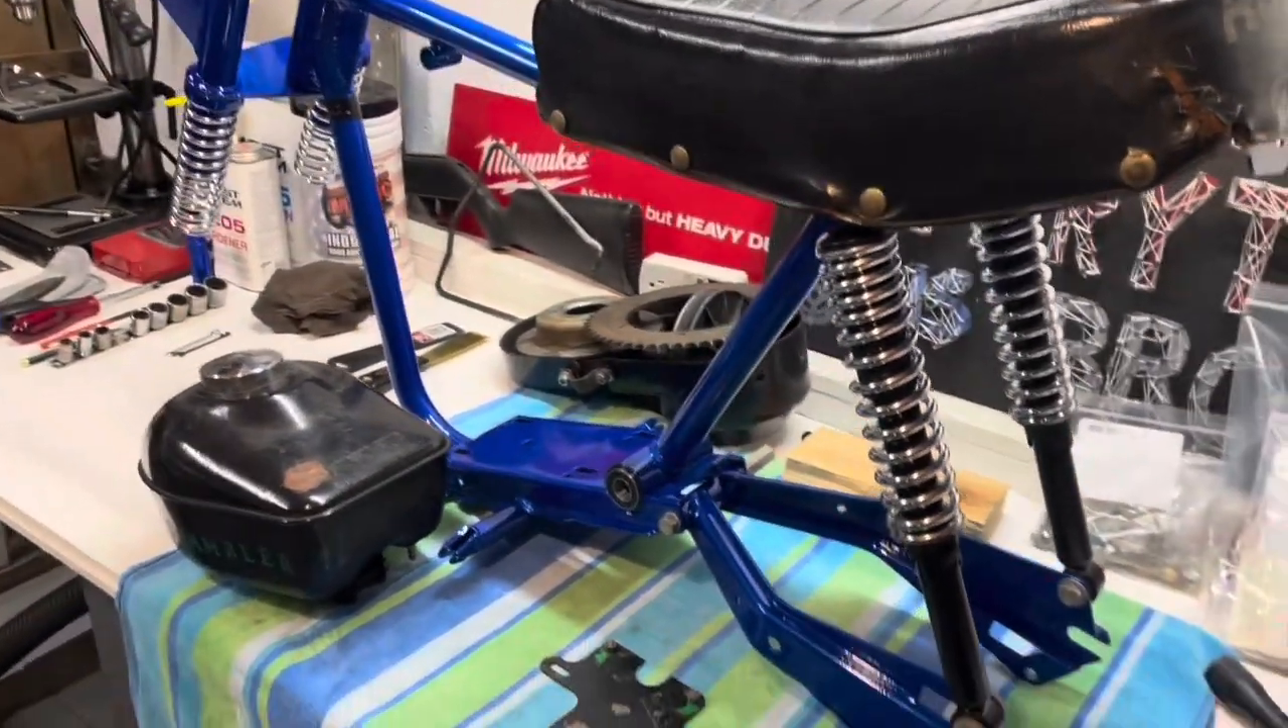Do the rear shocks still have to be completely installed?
No.